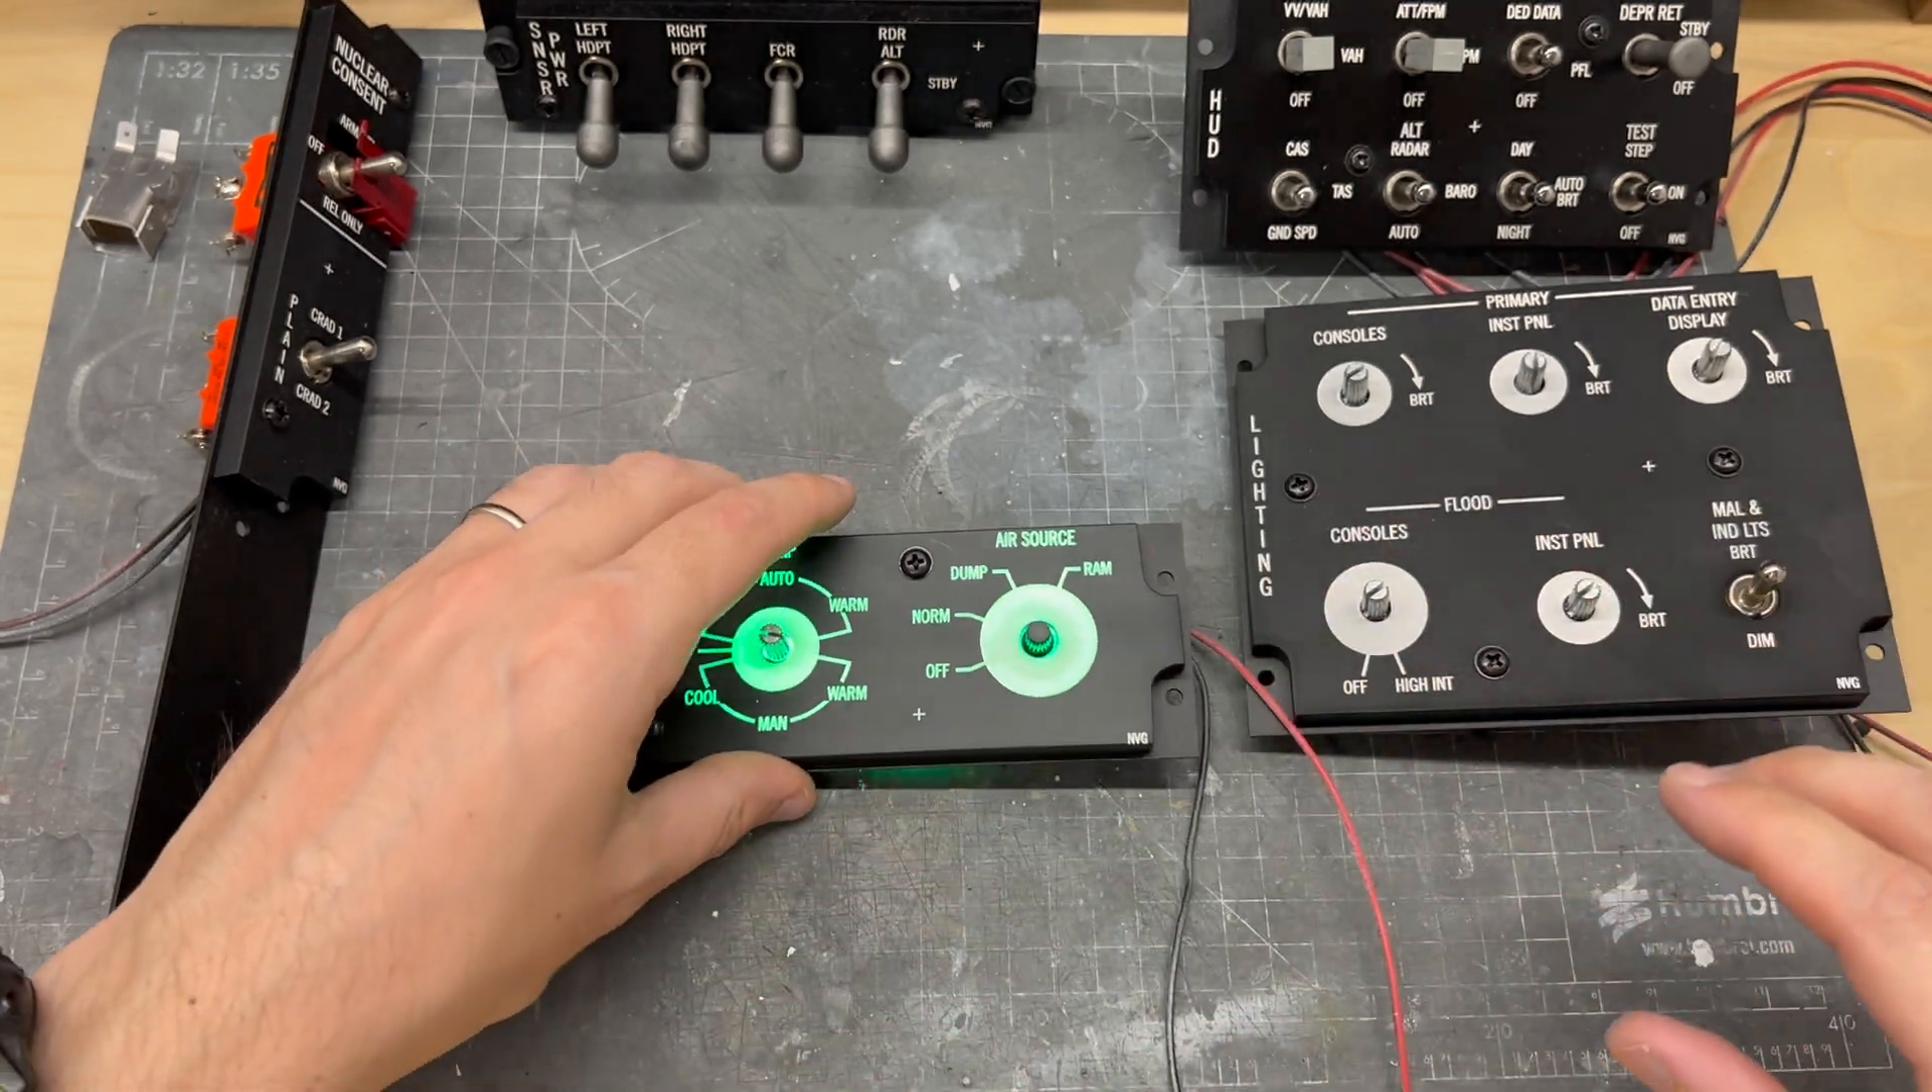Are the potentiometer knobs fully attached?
No.